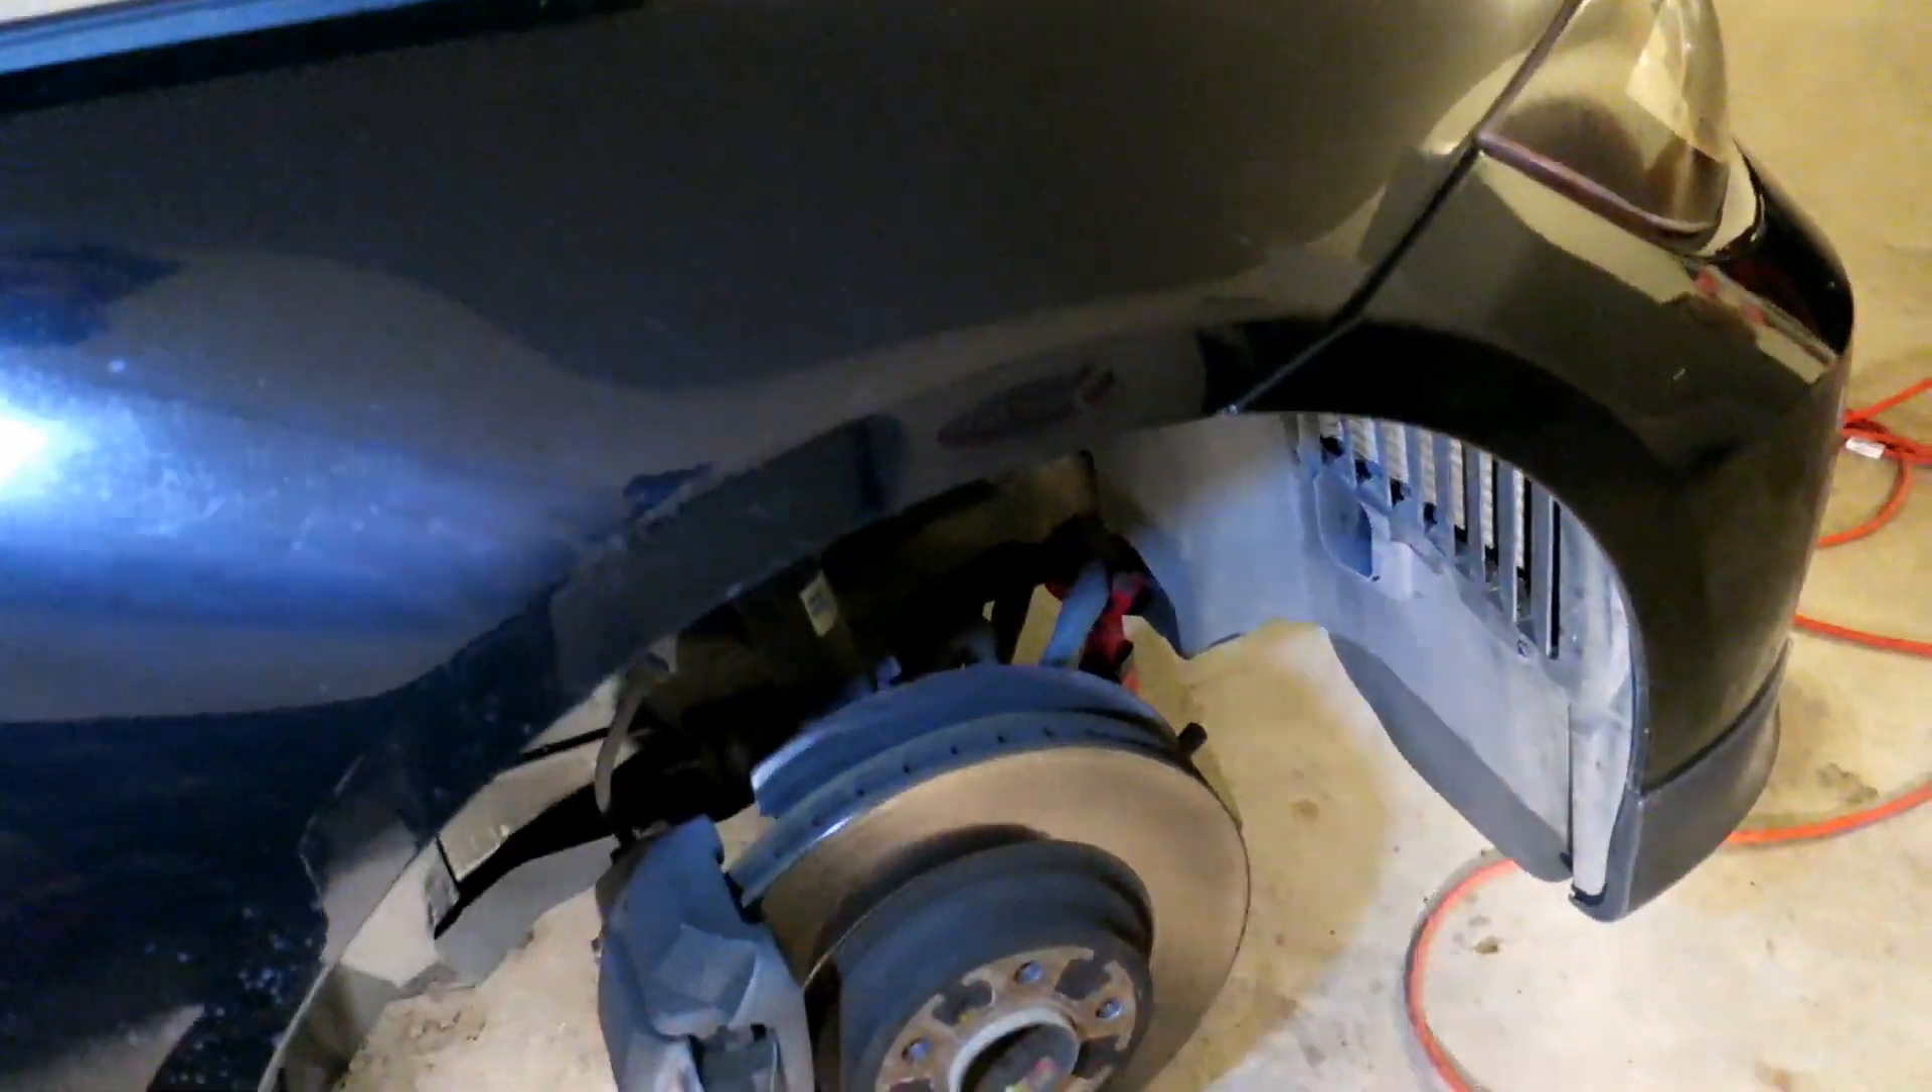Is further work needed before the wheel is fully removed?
No.